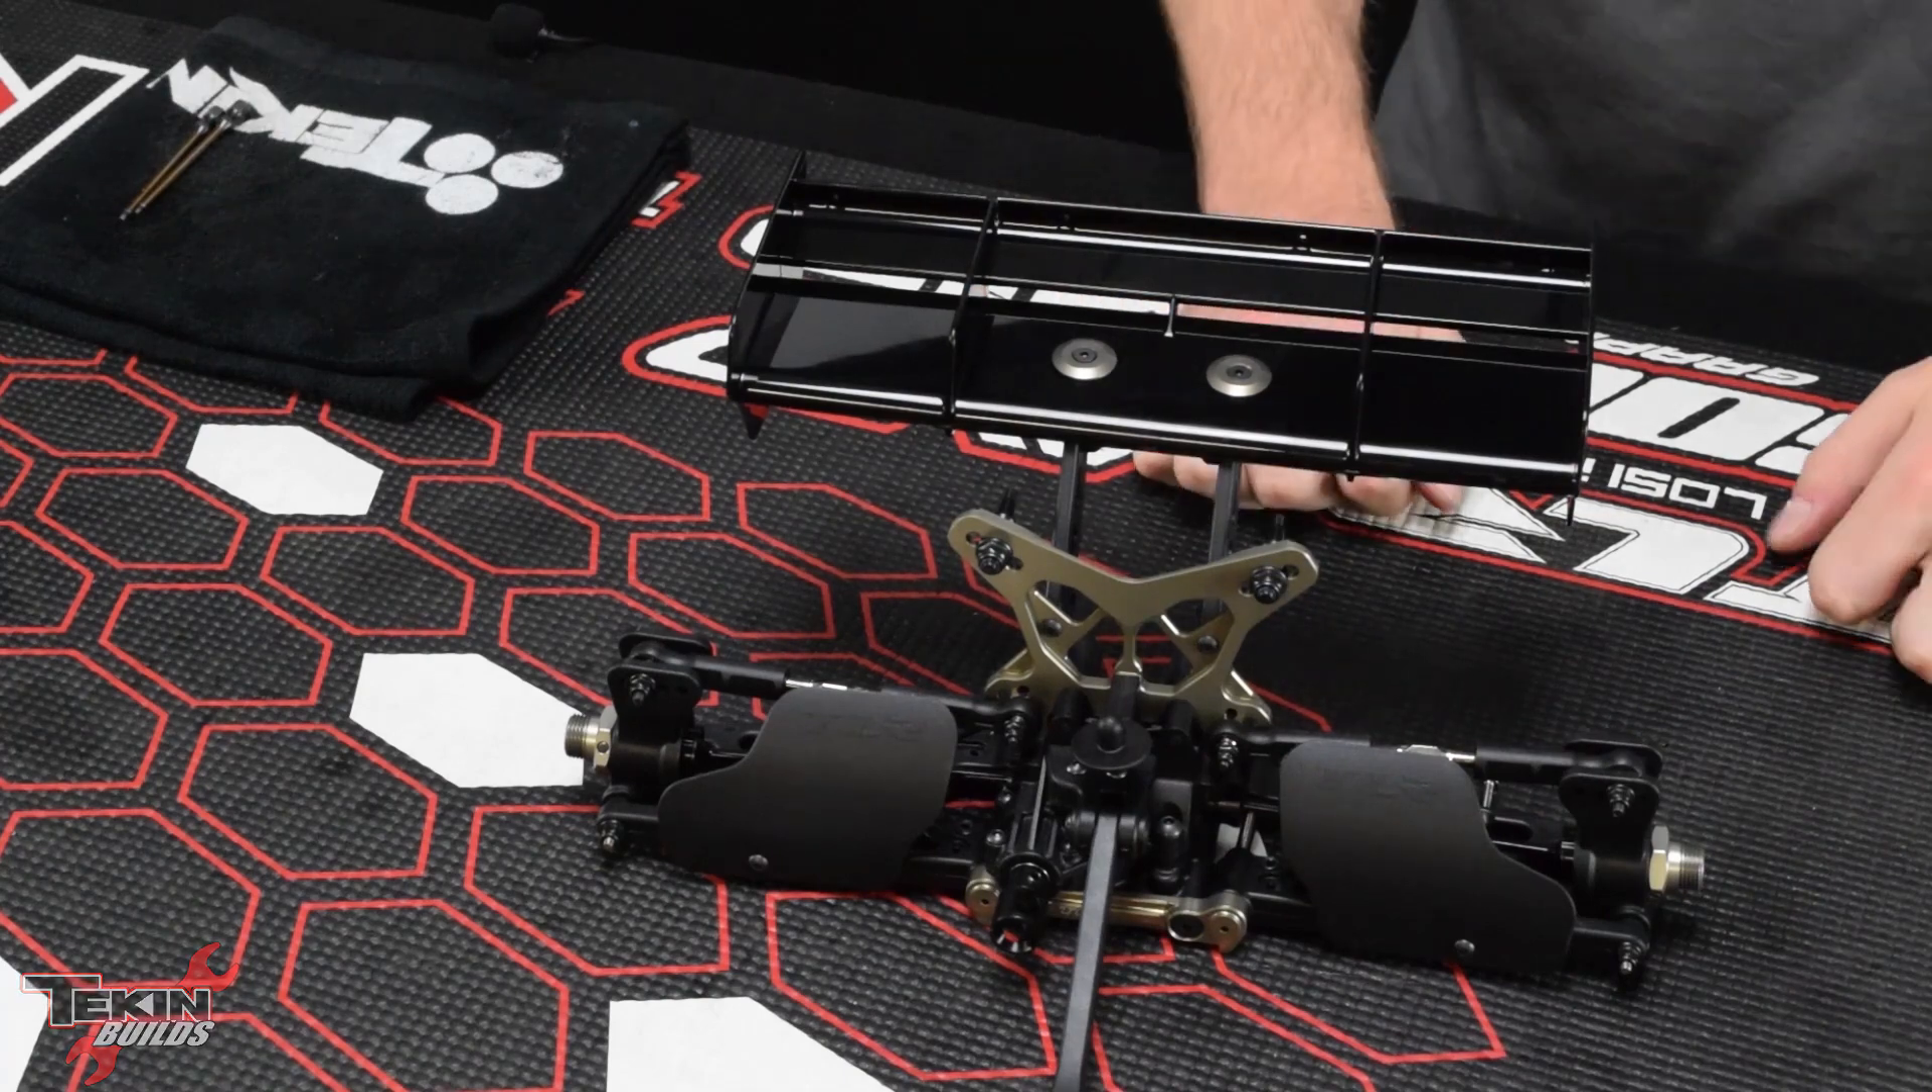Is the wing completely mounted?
Yes.